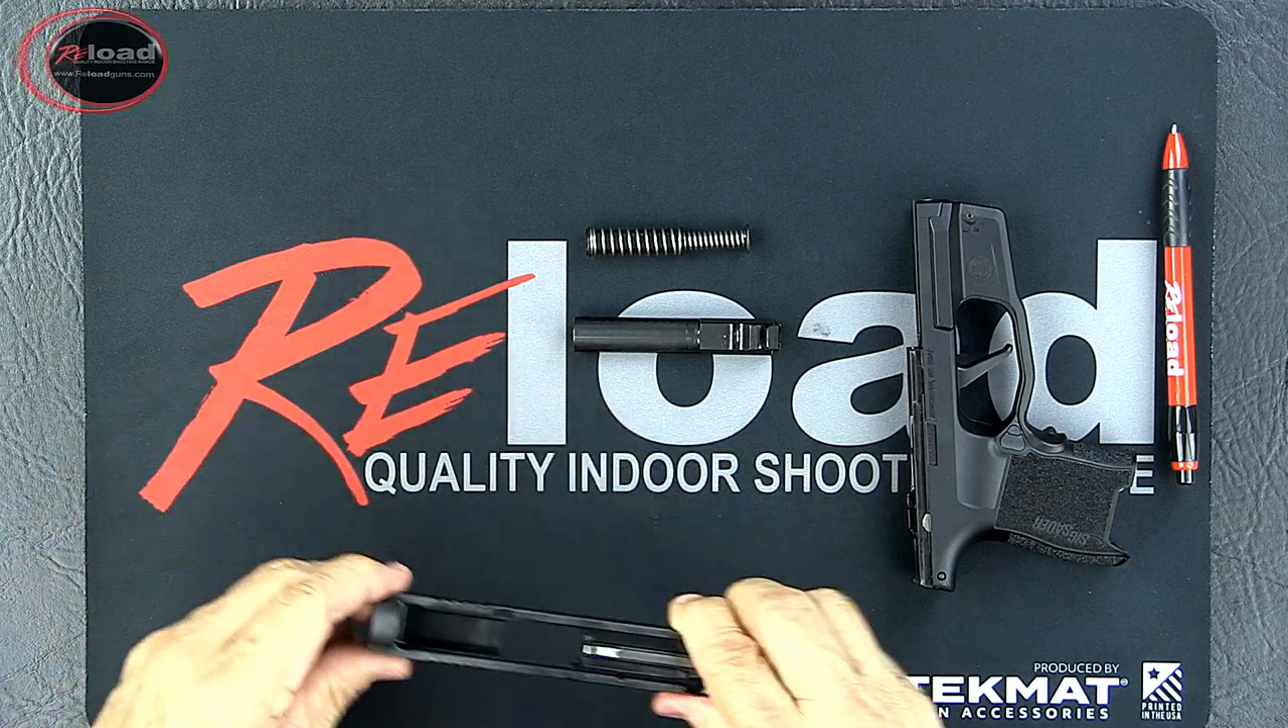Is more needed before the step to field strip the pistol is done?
No.